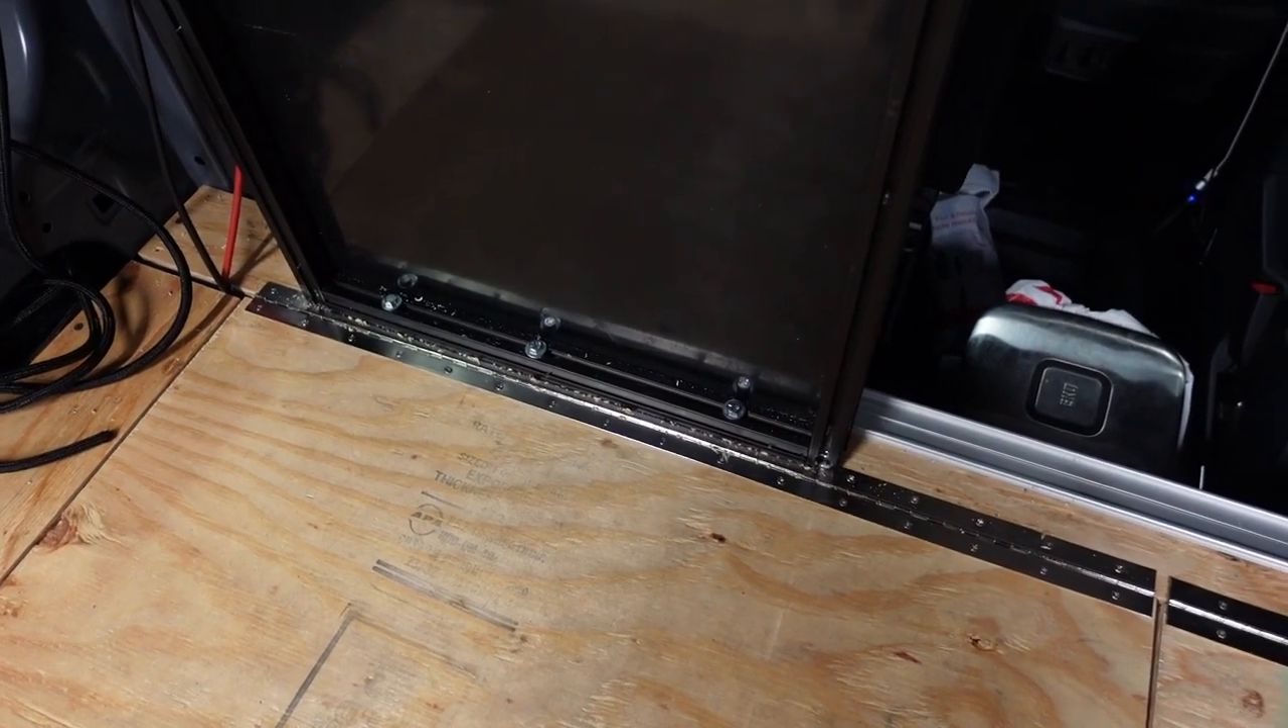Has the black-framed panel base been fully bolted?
Yes.